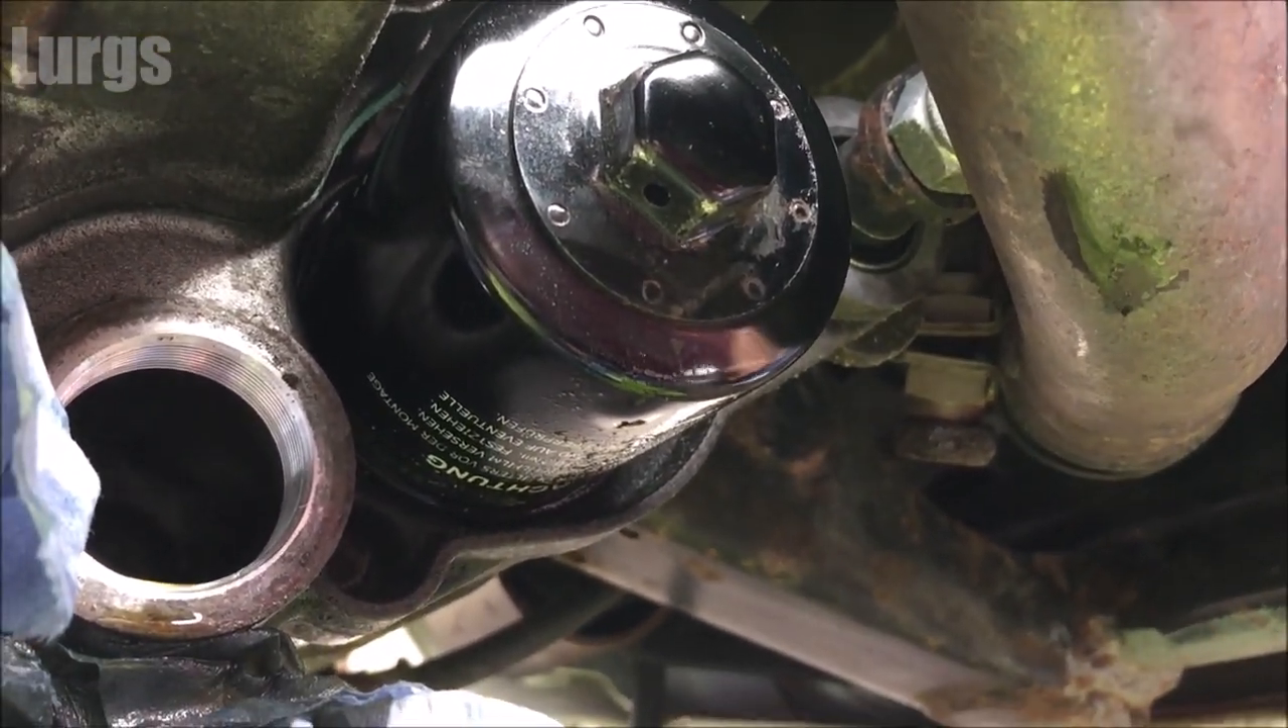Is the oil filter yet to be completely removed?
Yes.